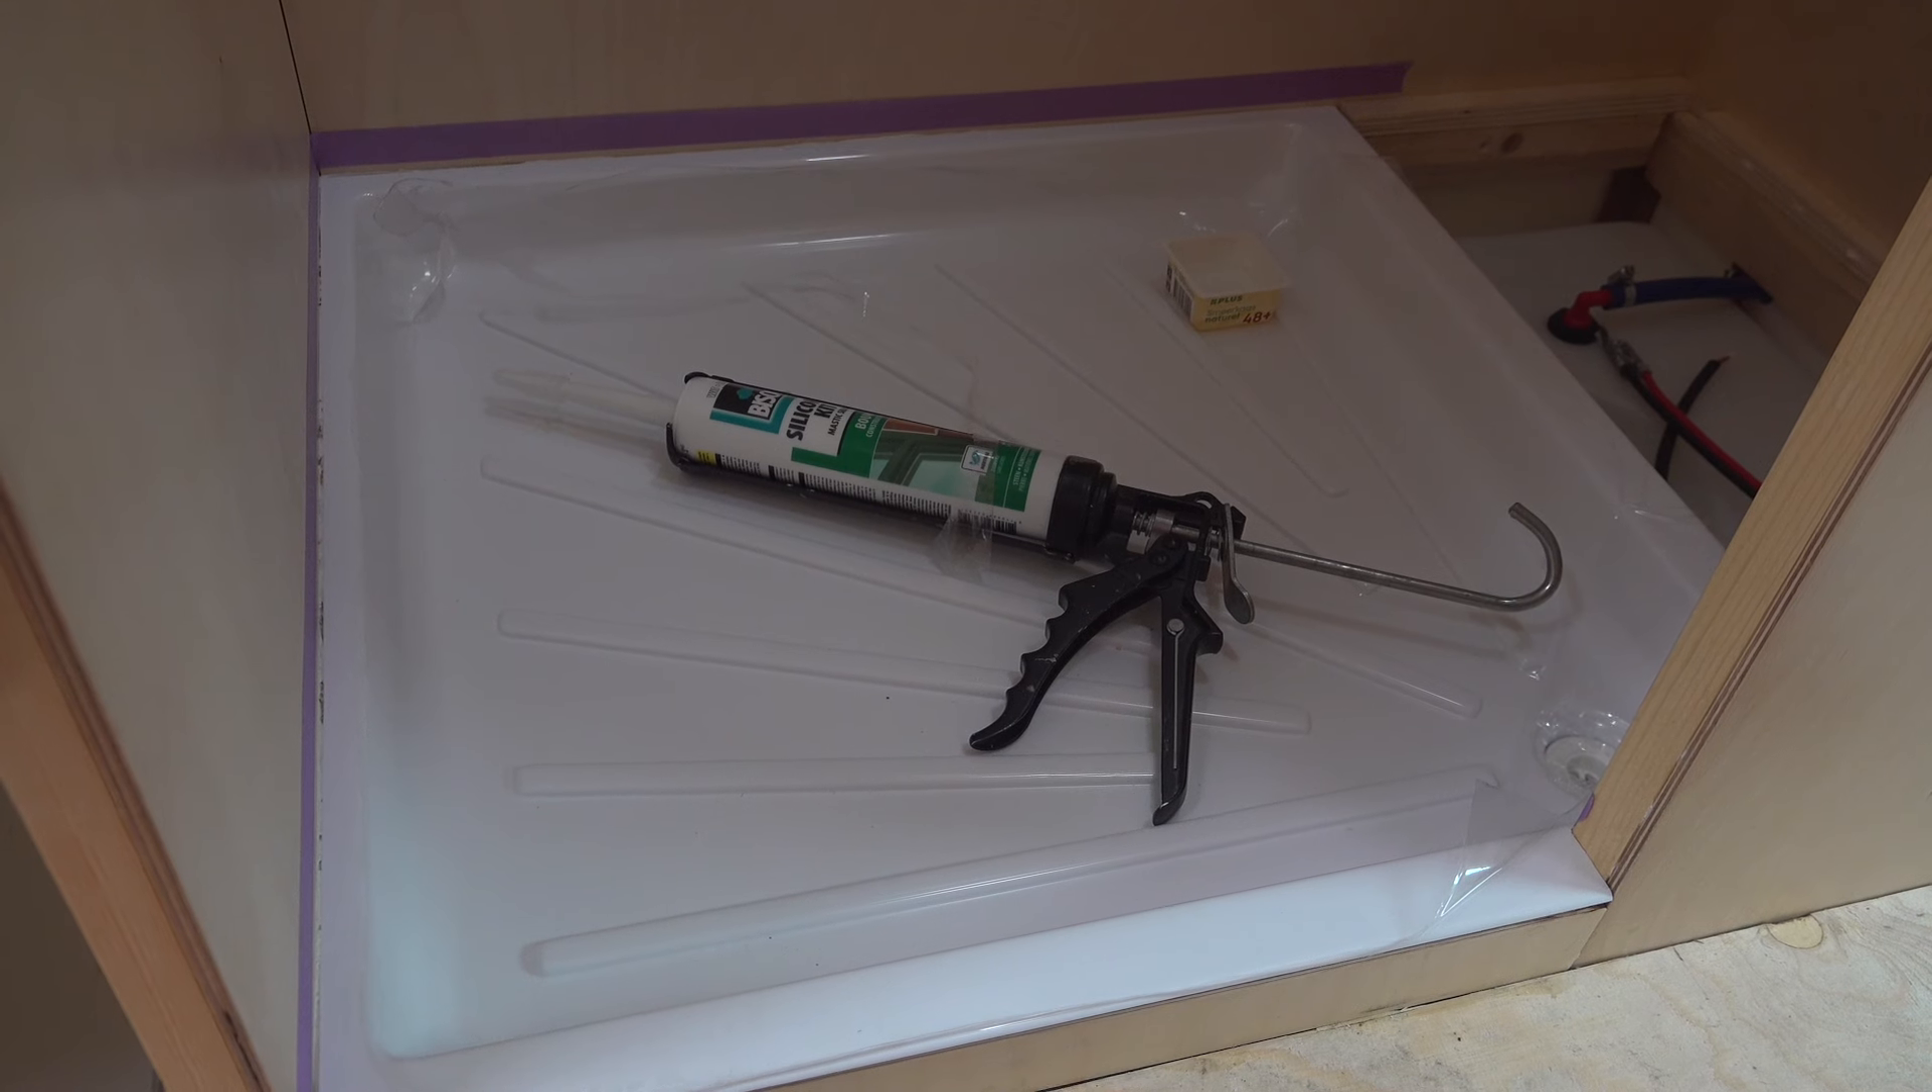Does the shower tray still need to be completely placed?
No.